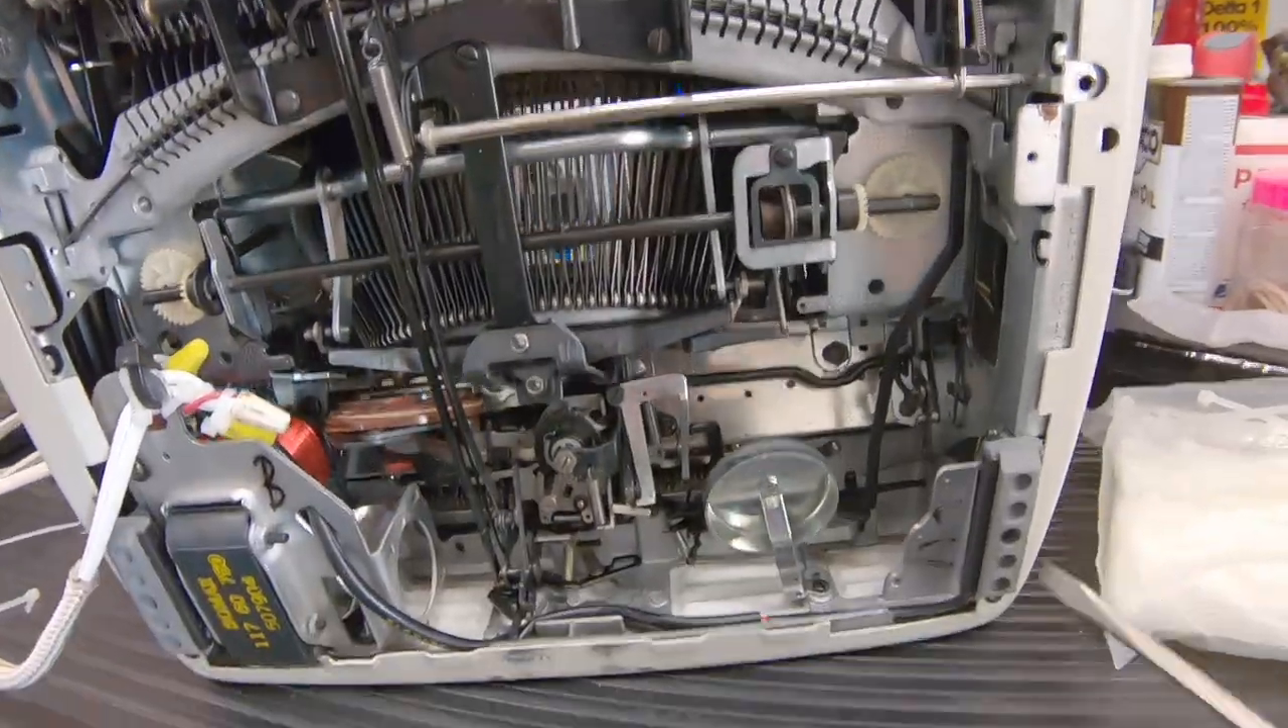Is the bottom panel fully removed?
Yes.